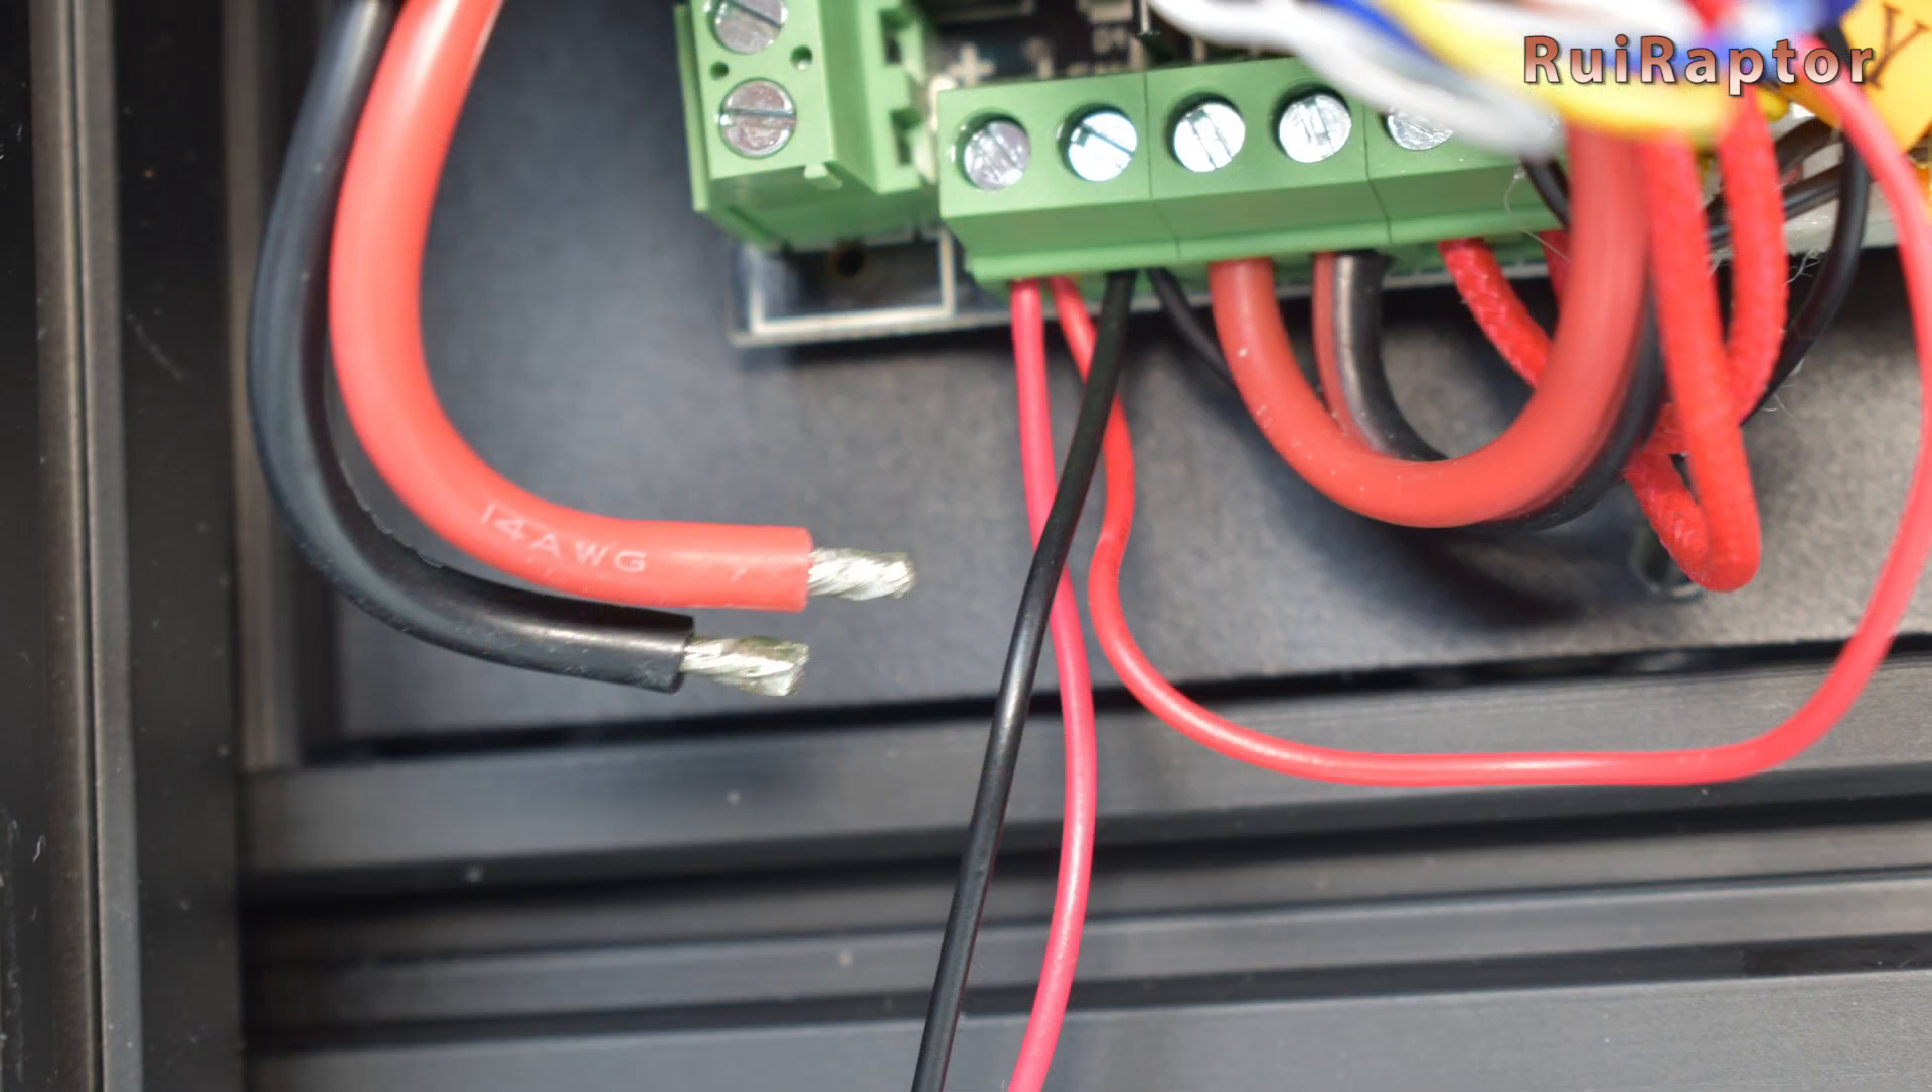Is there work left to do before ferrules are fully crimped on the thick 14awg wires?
Yes.